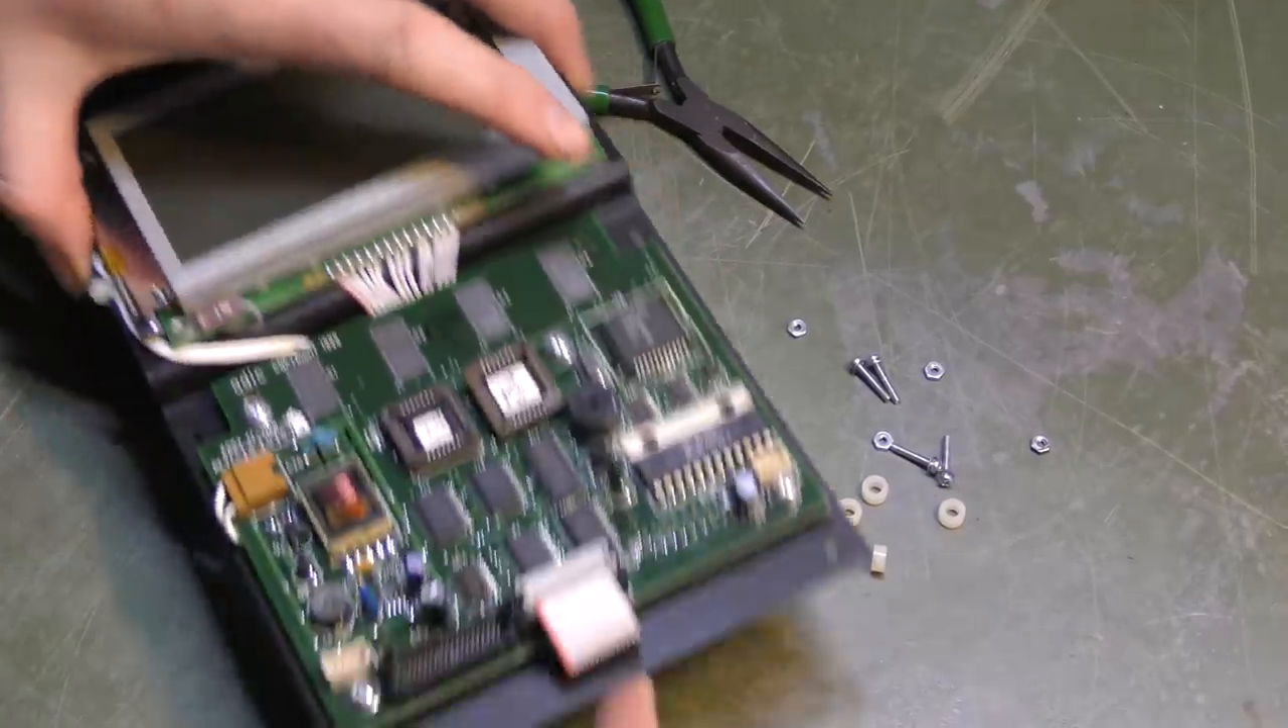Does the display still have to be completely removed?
Yes.